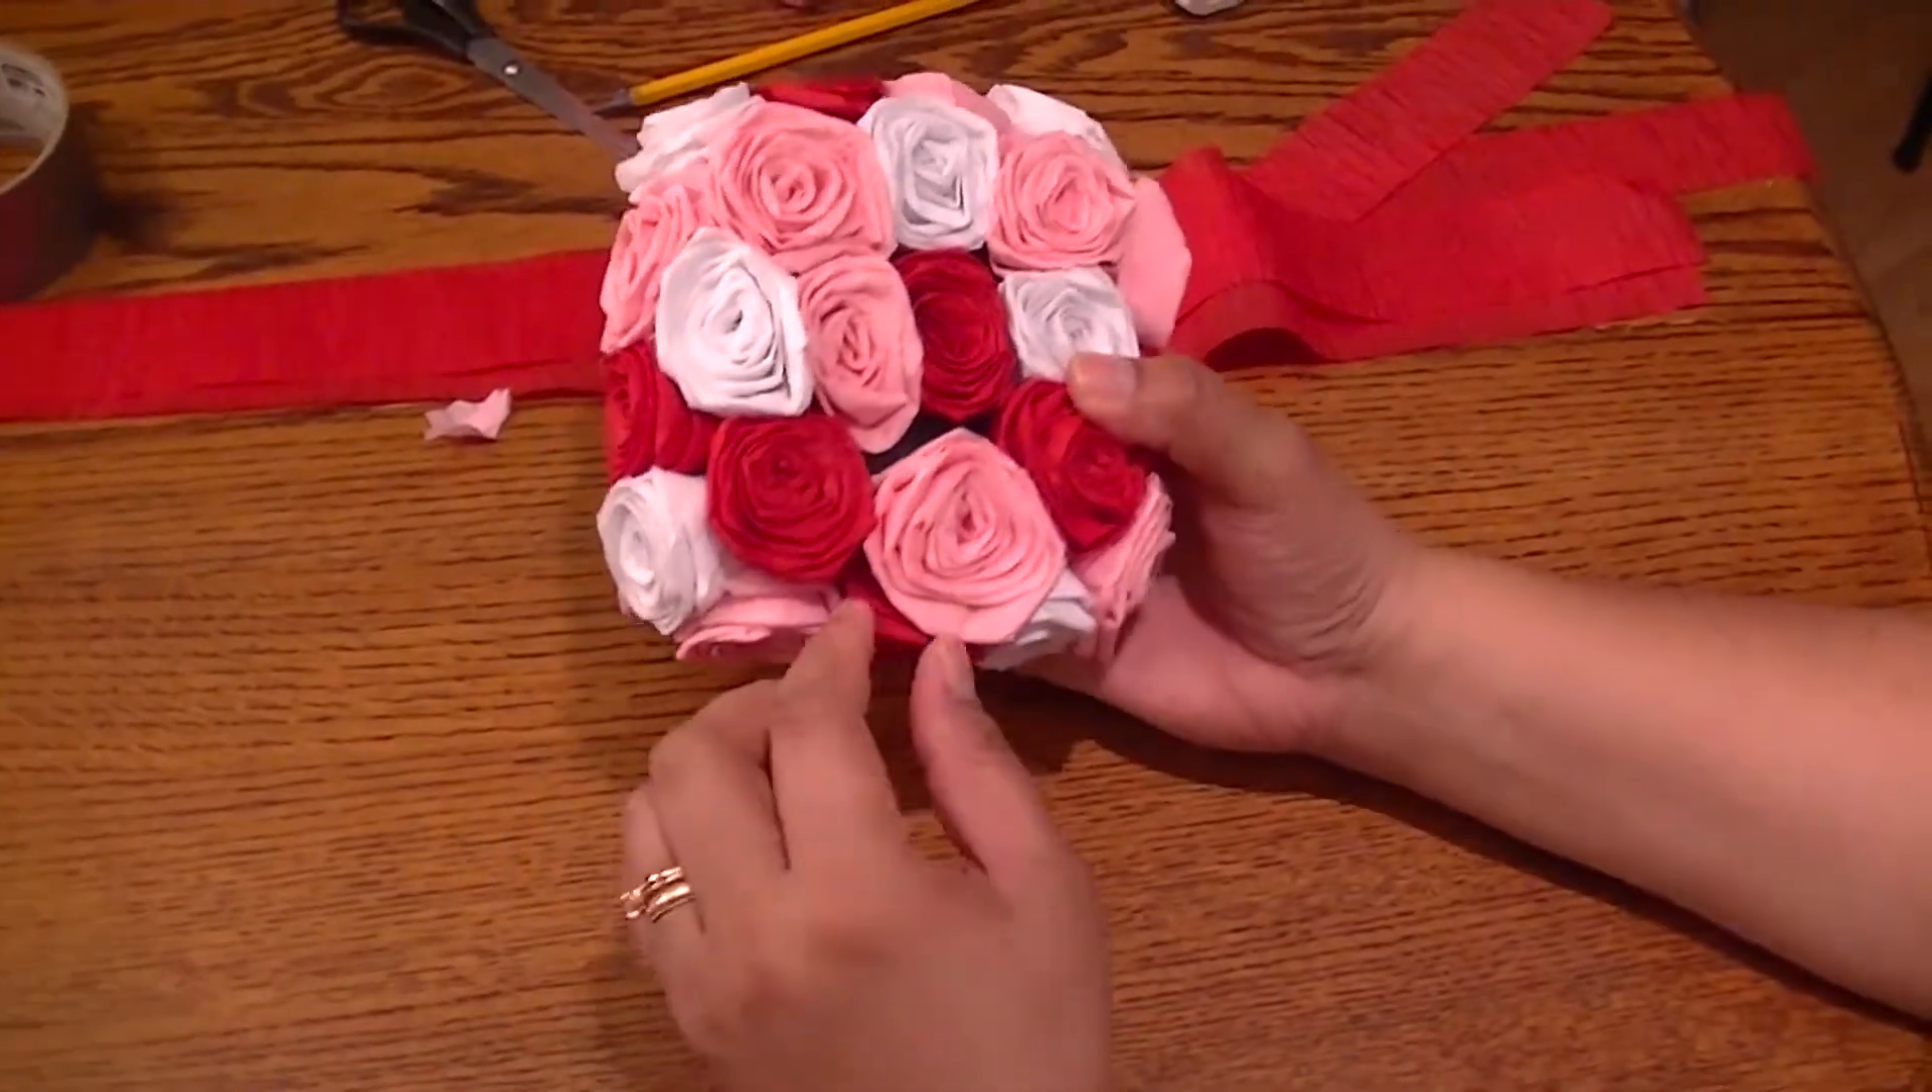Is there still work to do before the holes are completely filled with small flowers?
Yes.